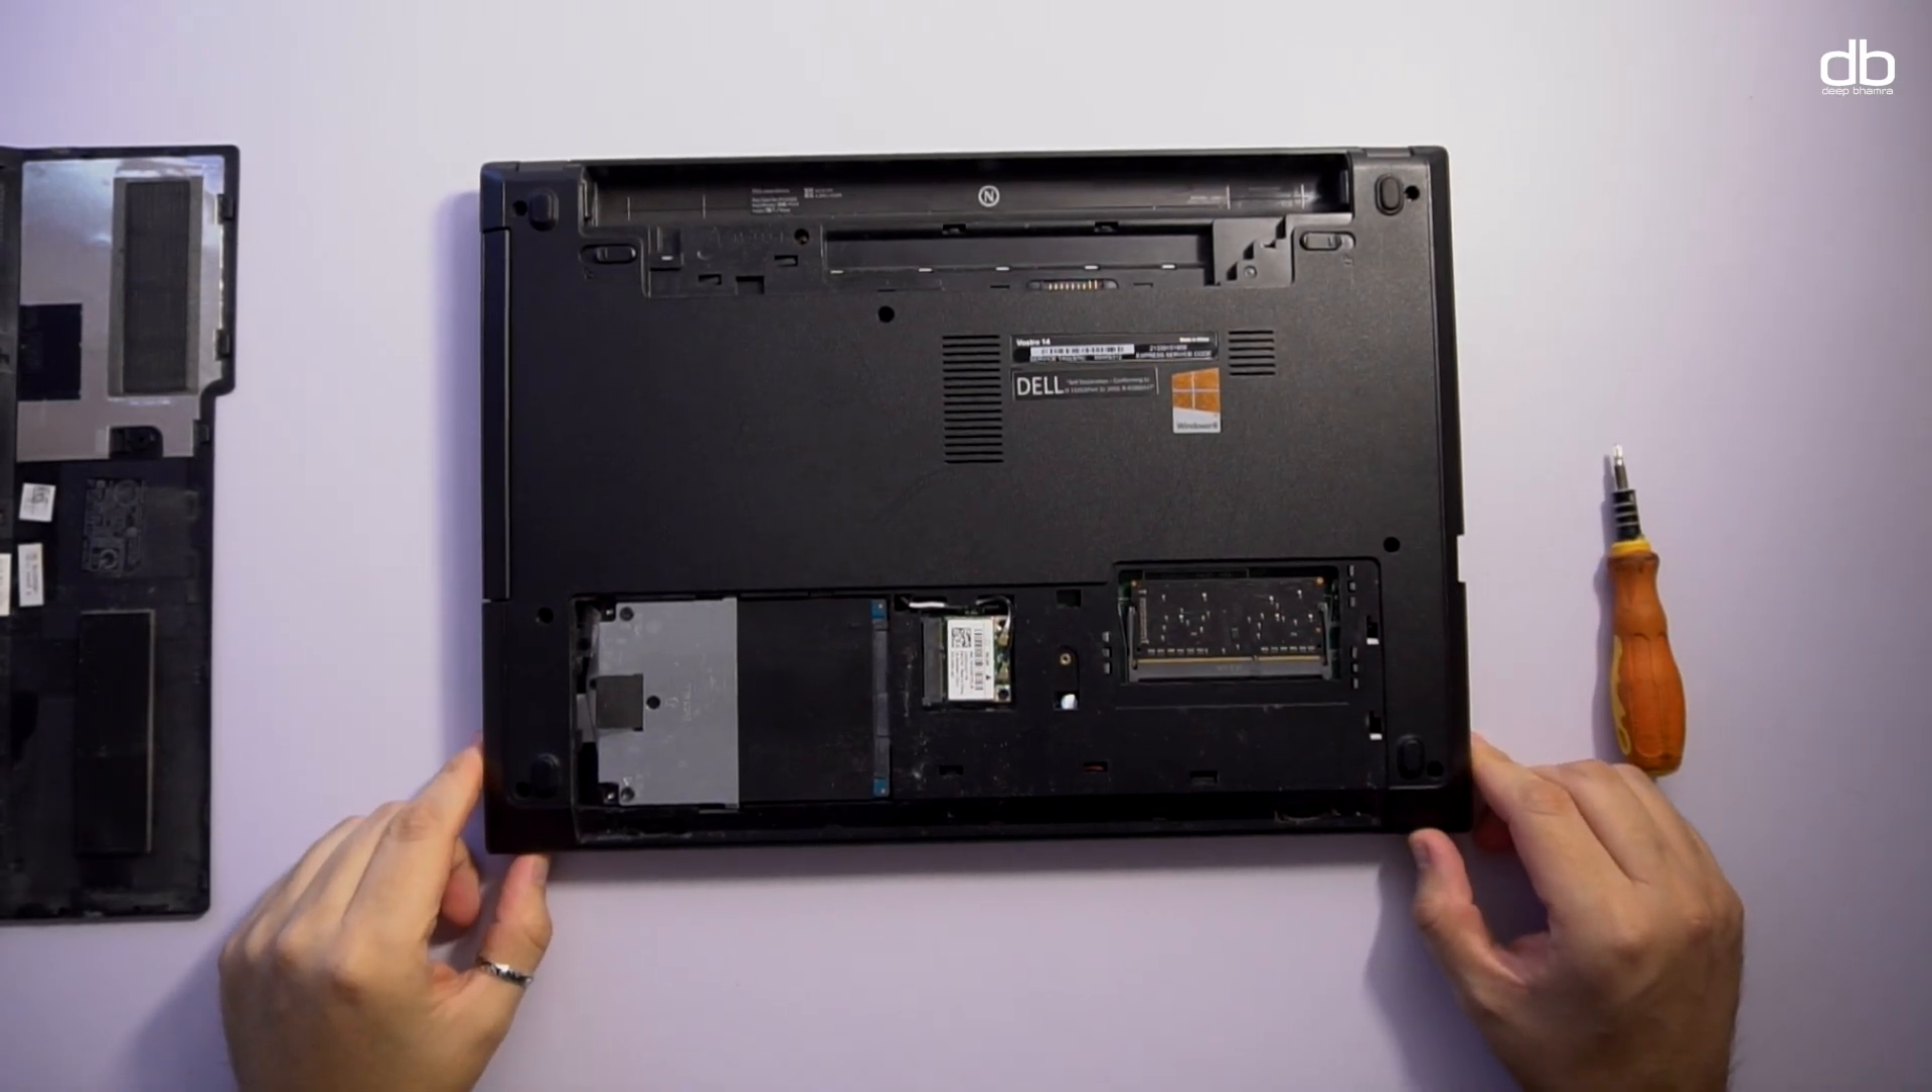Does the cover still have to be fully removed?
No.